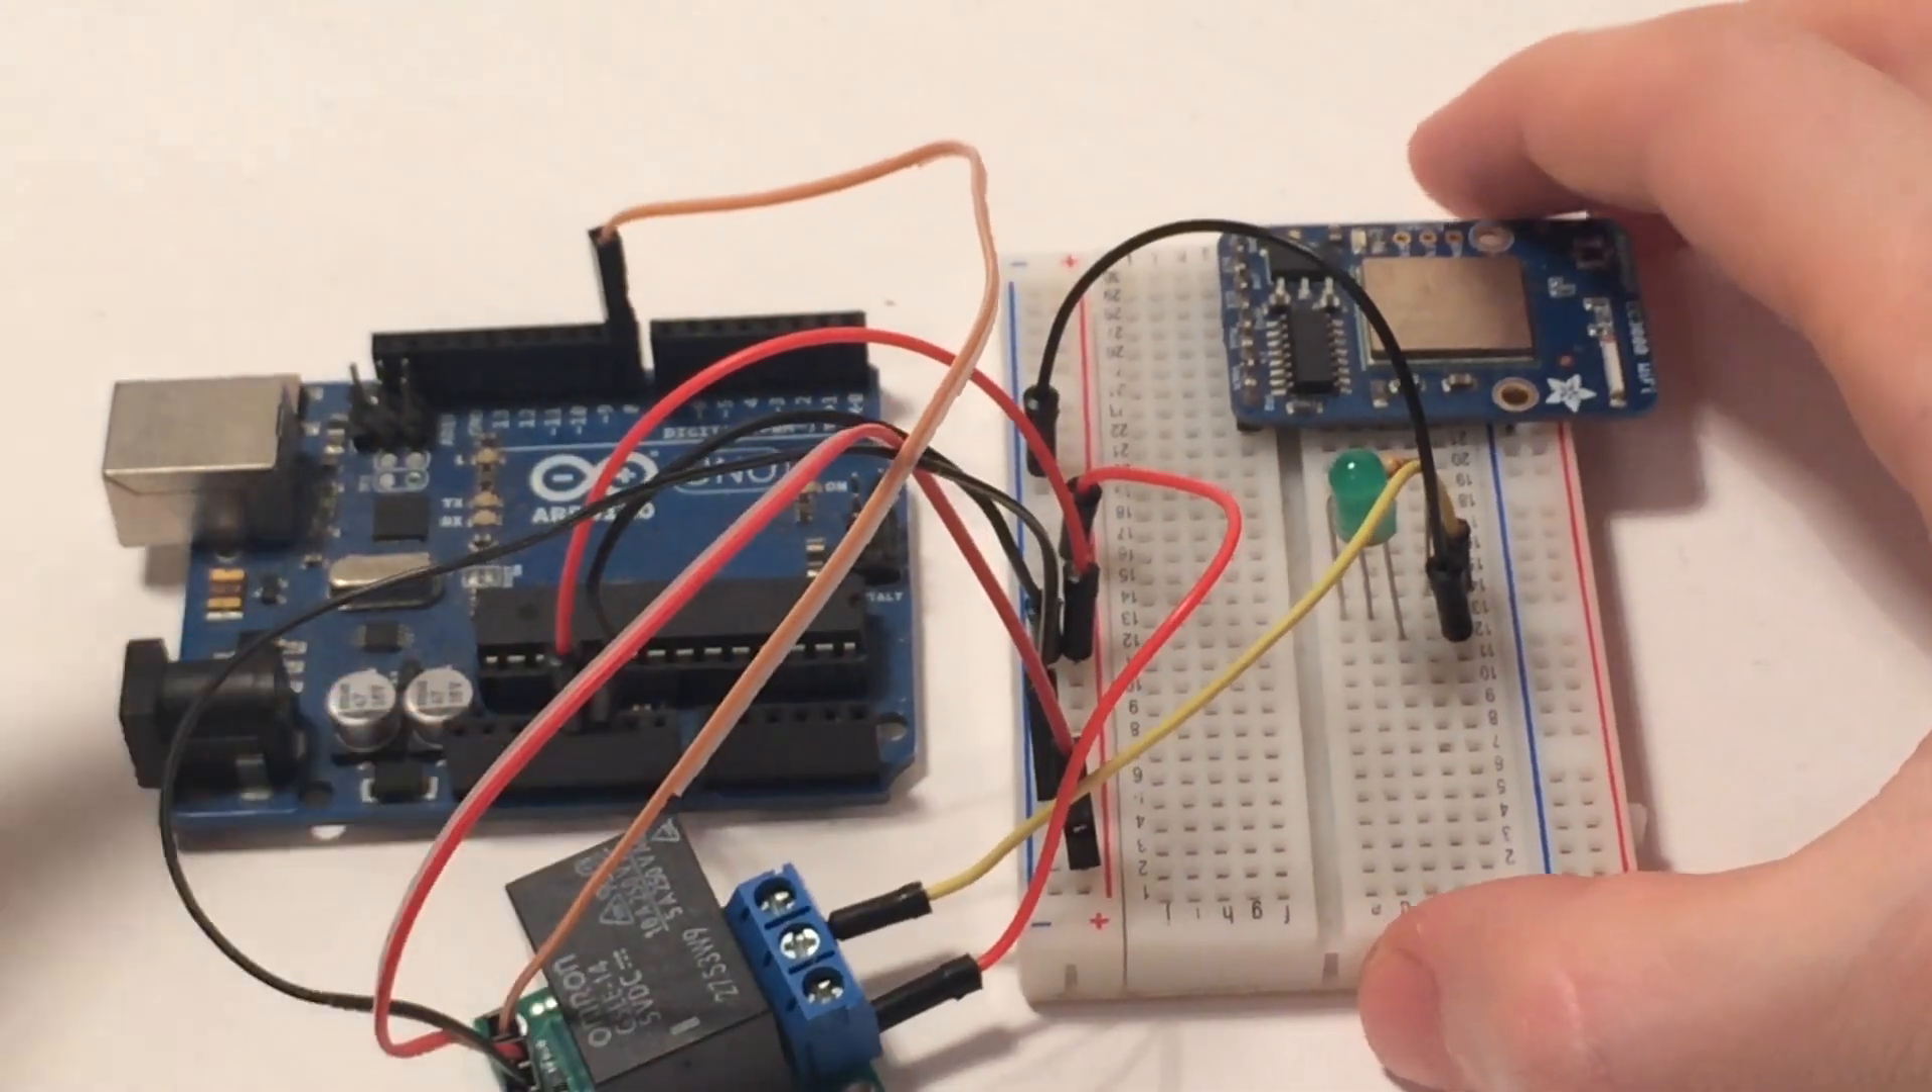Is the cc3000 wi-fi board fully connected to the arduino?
No.